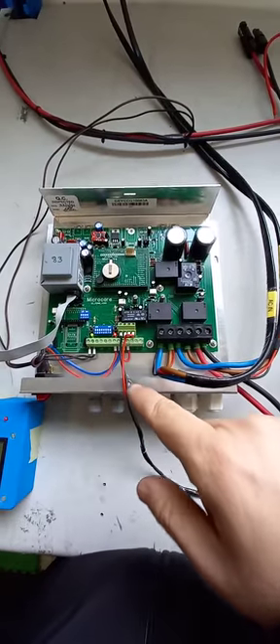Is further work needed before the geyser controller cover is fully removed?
No.